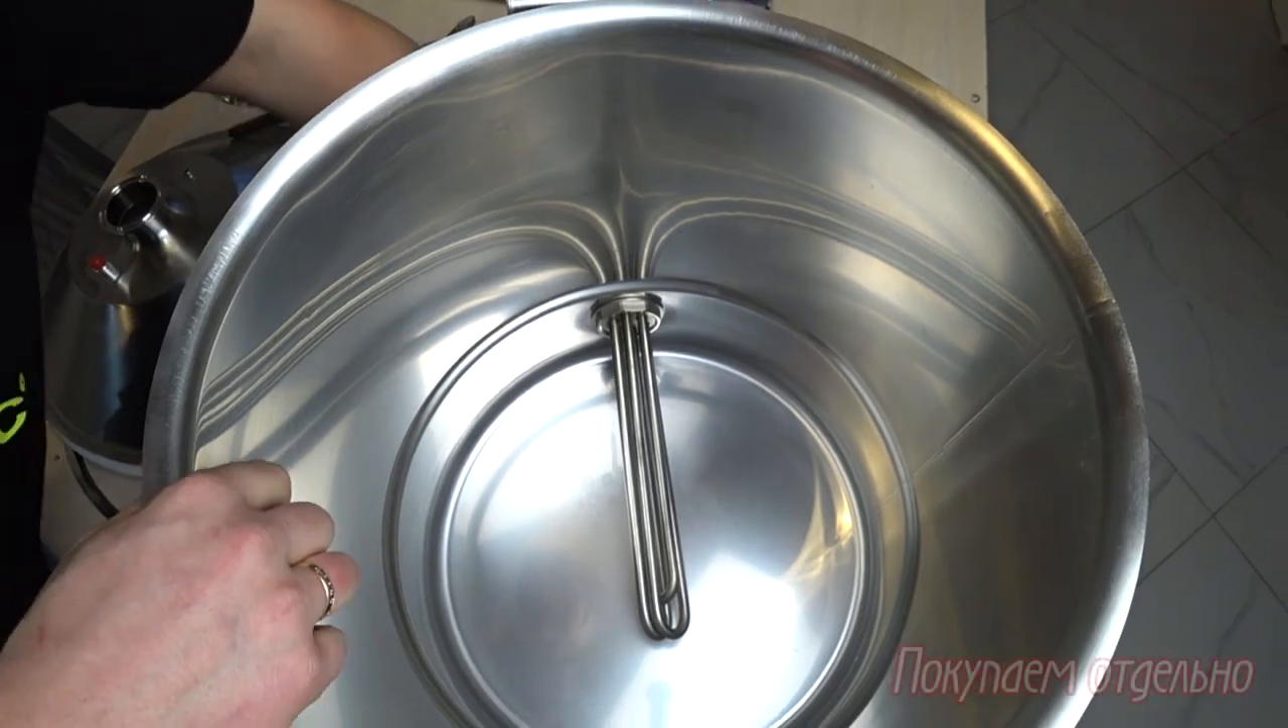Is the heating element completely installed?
Yes.